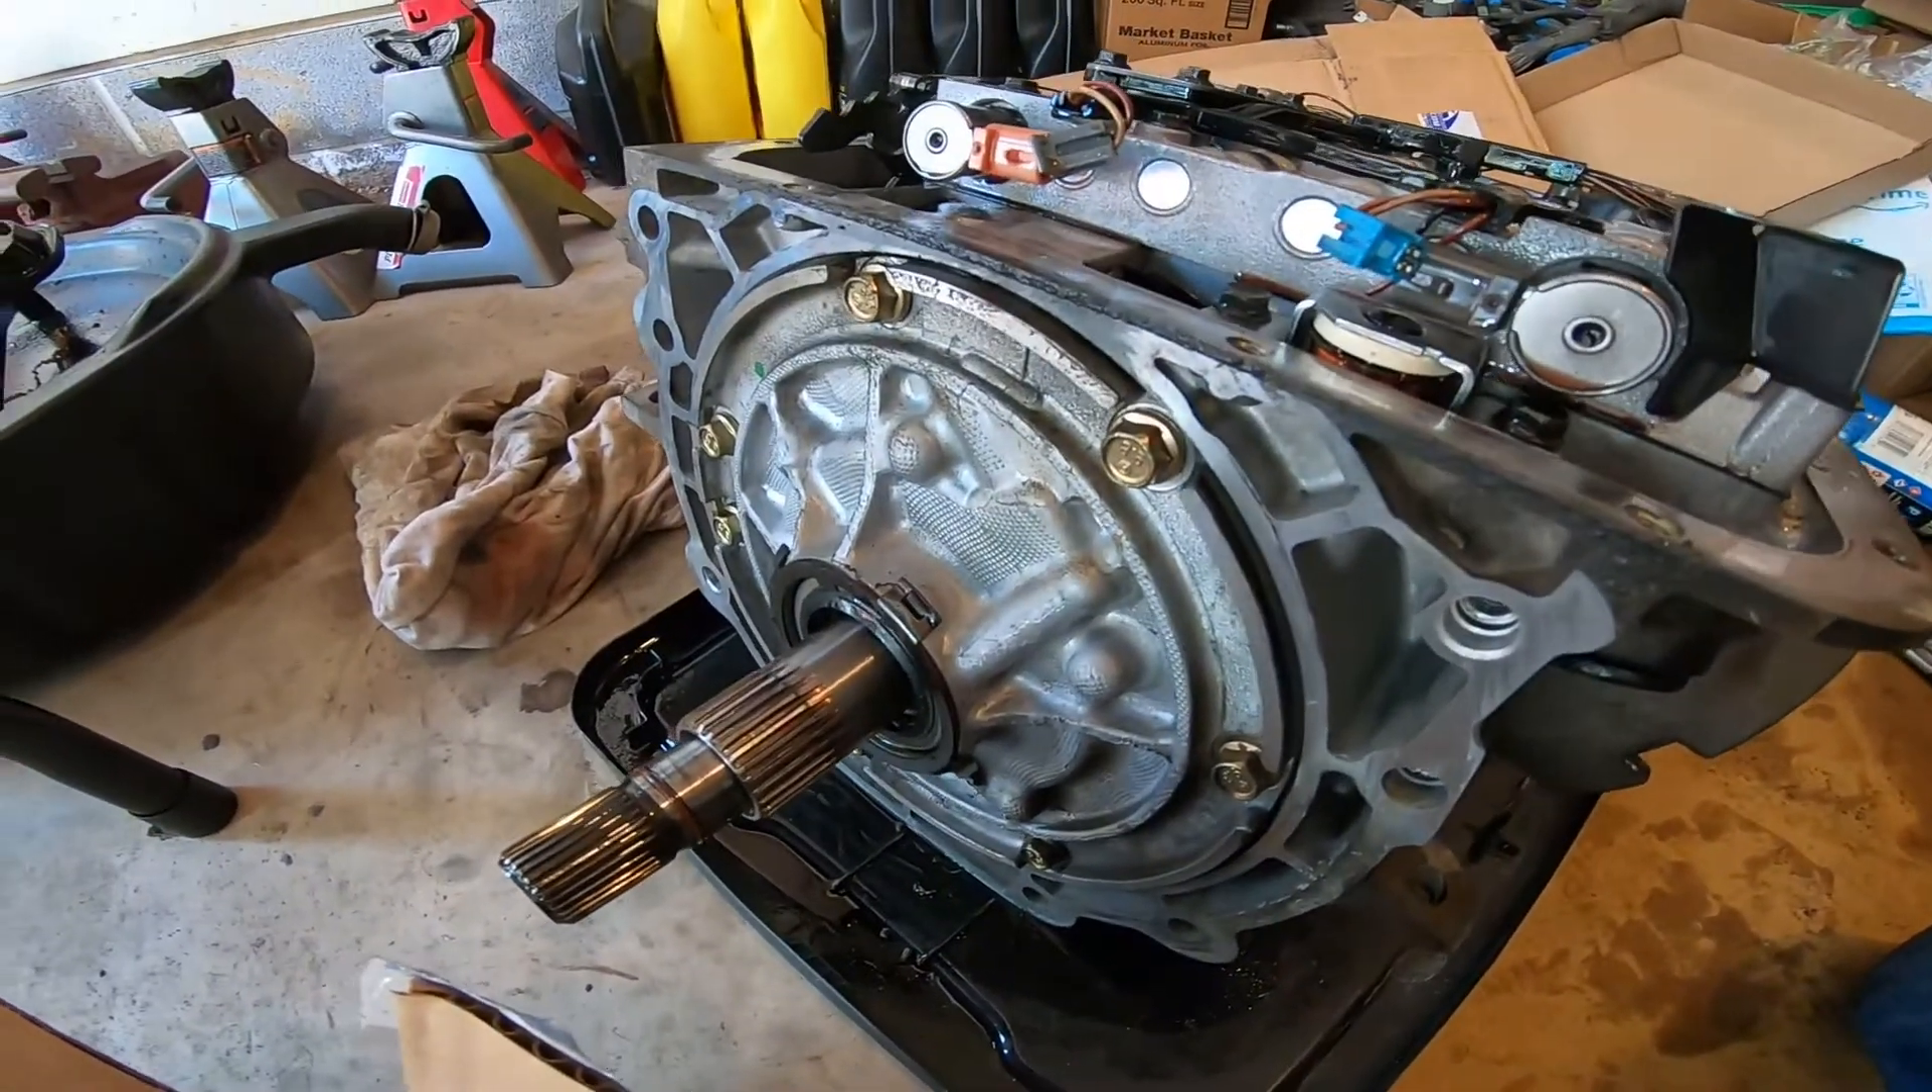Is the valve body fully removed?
No.